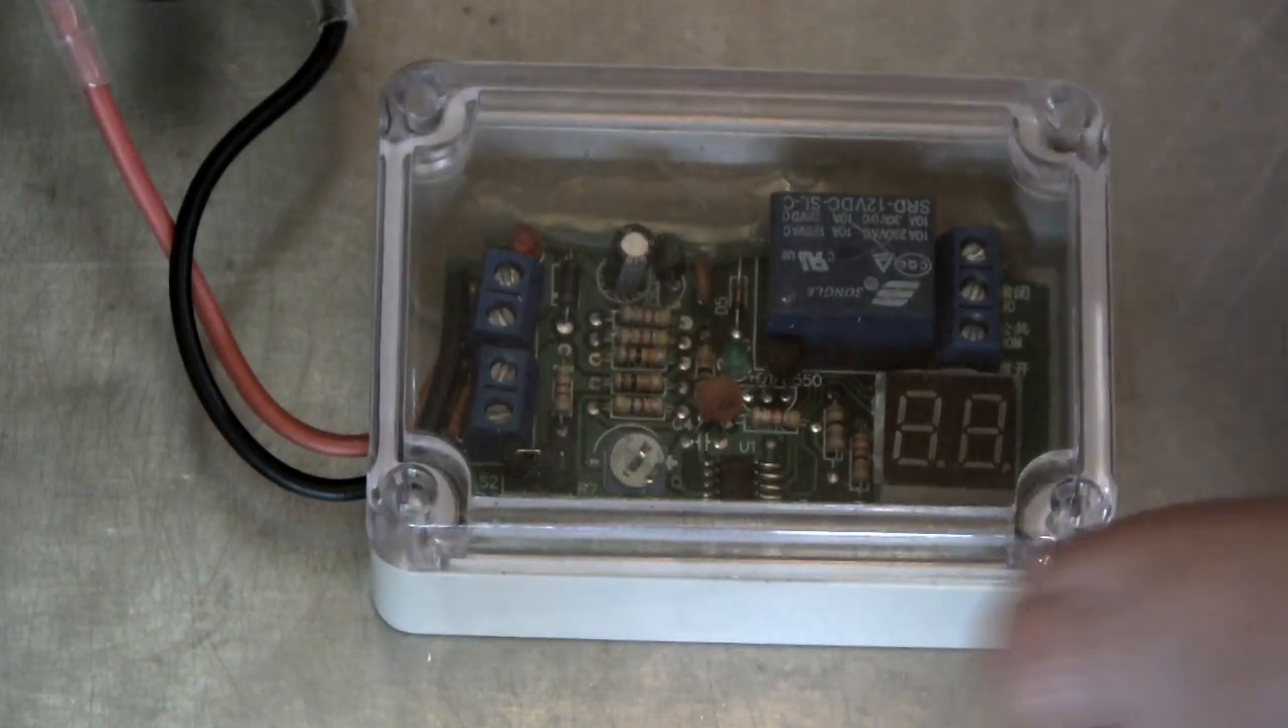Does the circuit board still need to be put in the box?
No.